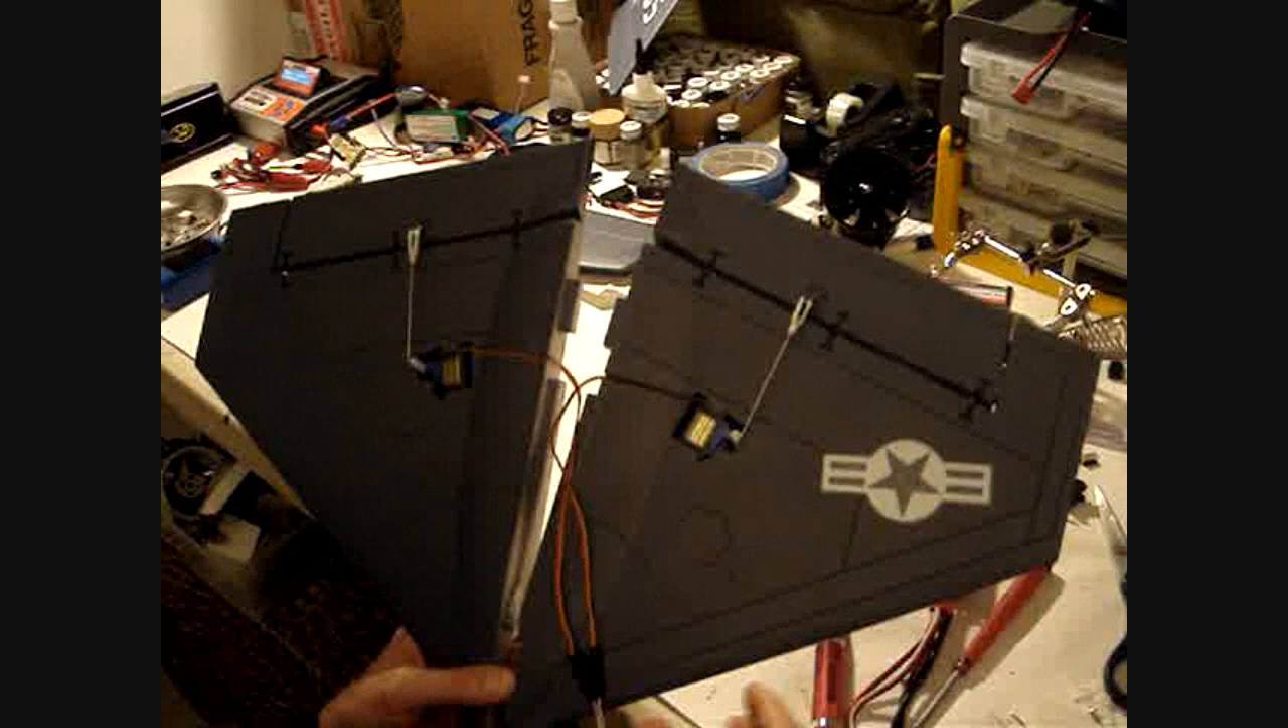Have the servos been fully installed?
Yes.